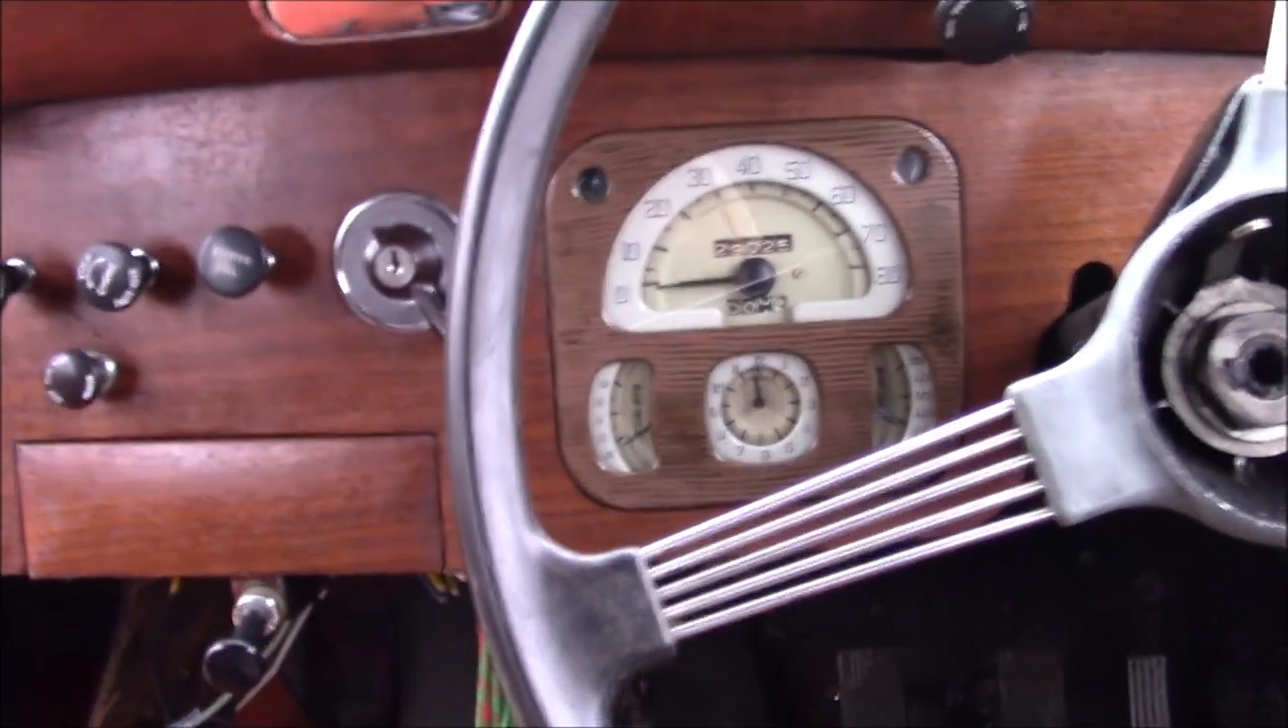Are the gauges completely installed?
Yes.